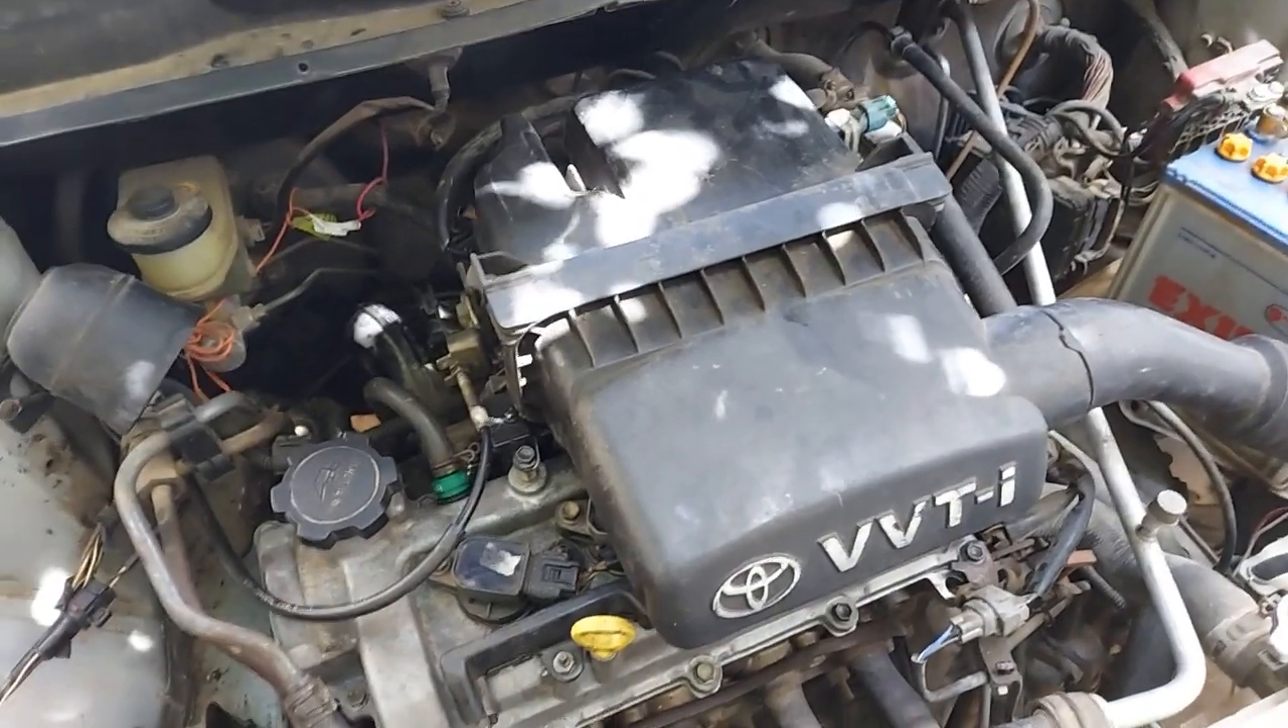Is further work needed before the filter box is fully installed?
No.